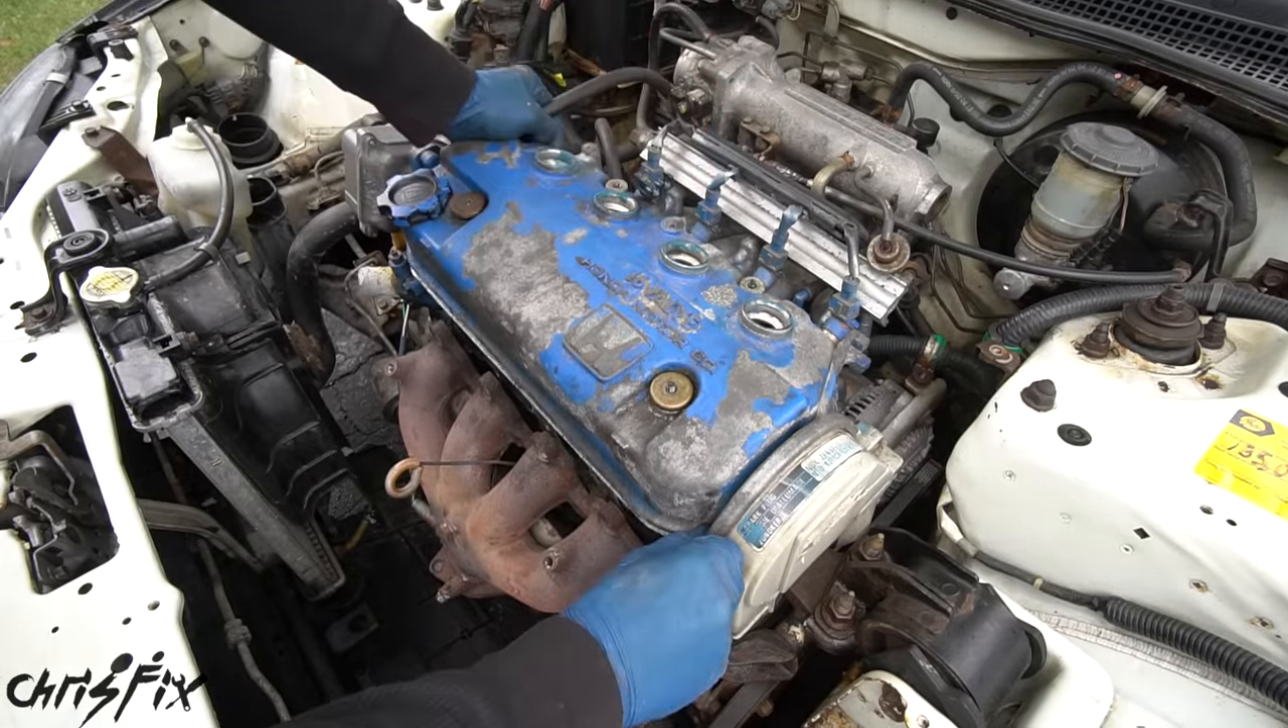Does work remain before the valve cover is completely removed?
Yes.